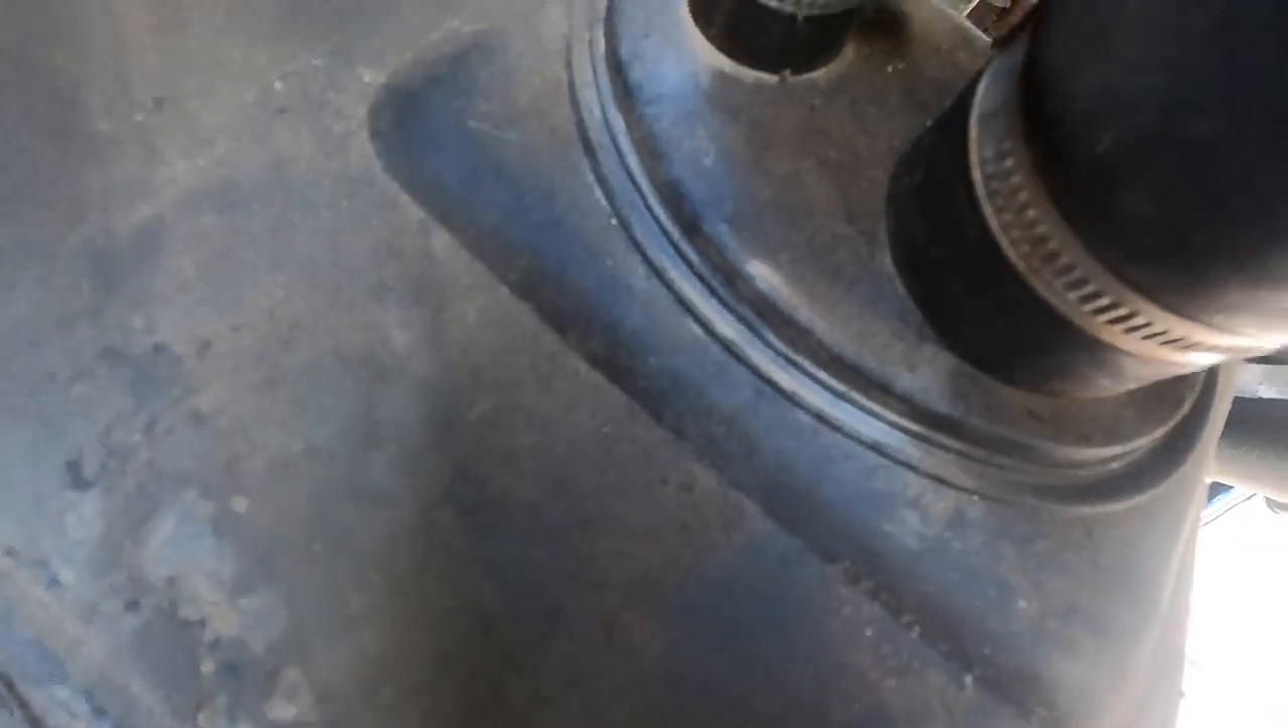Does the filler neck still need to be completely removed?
Yes.